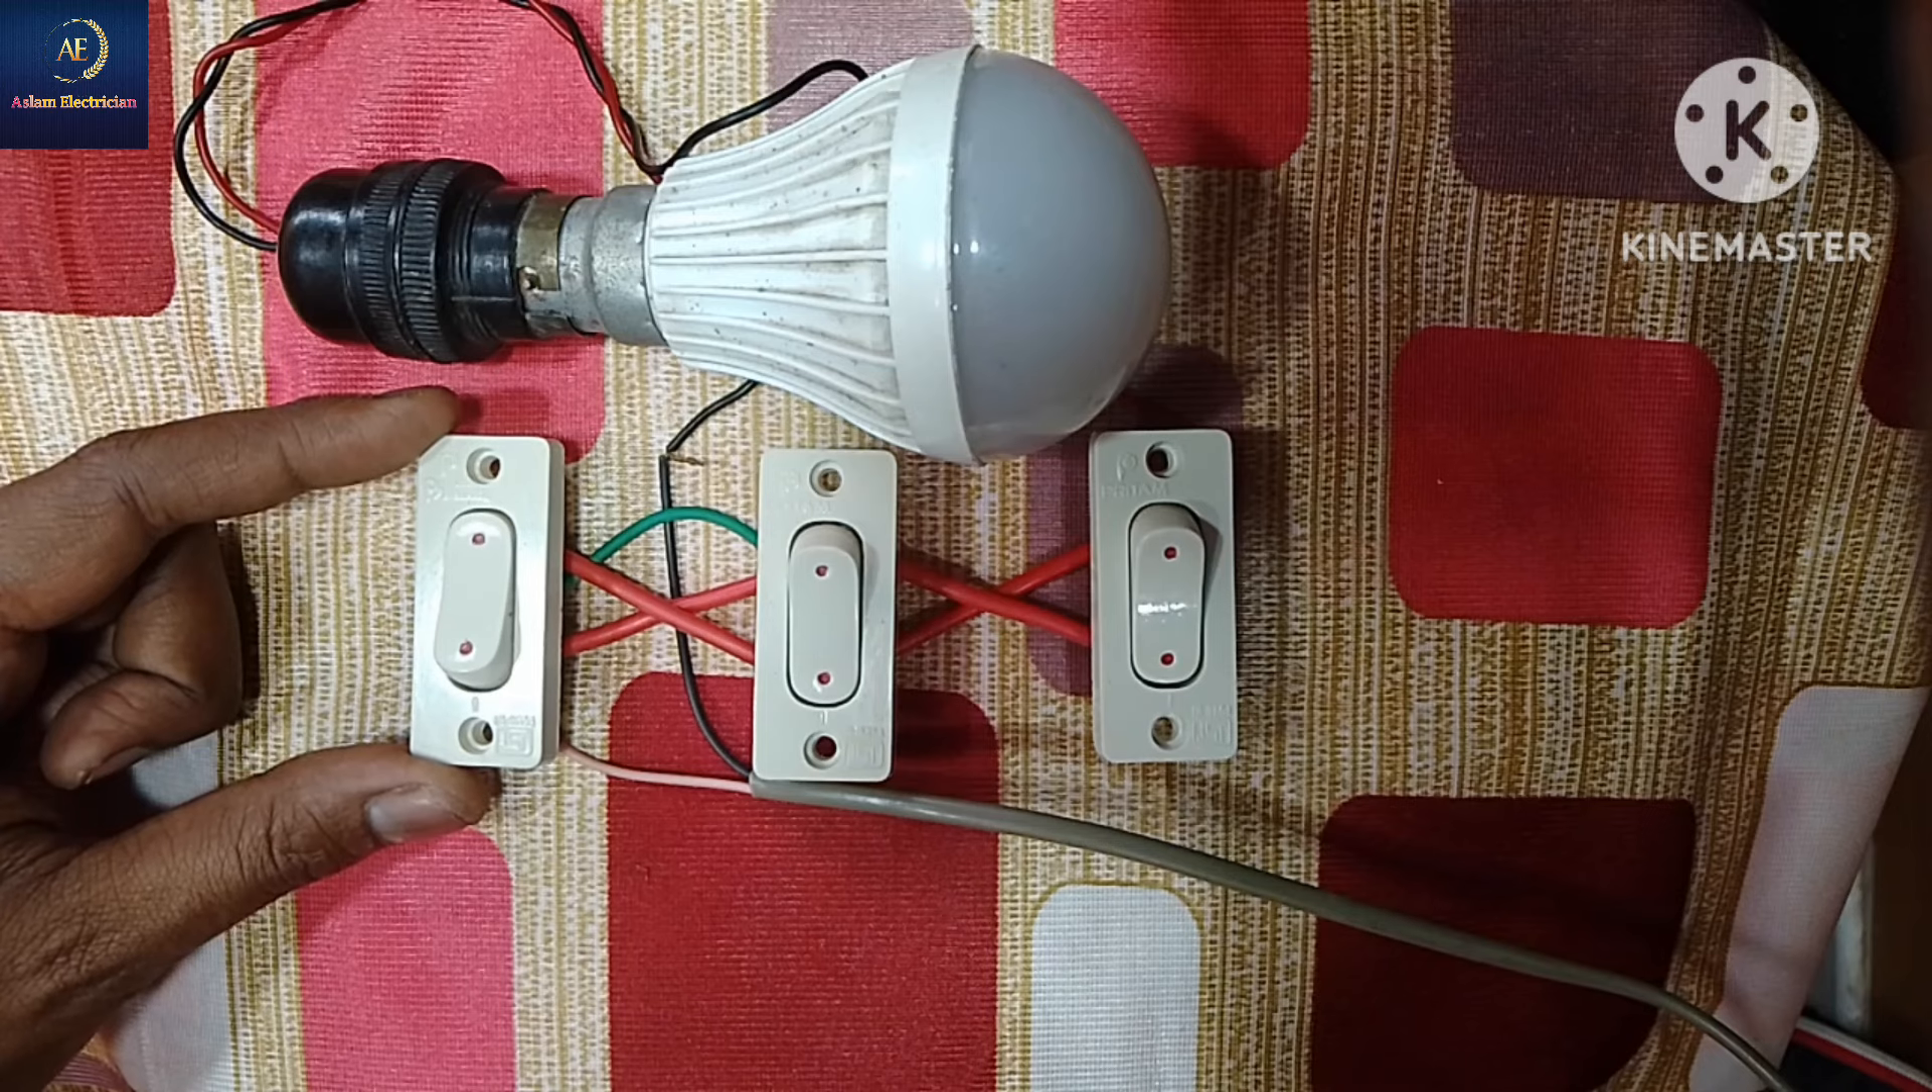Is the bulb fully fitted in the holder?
Yes.